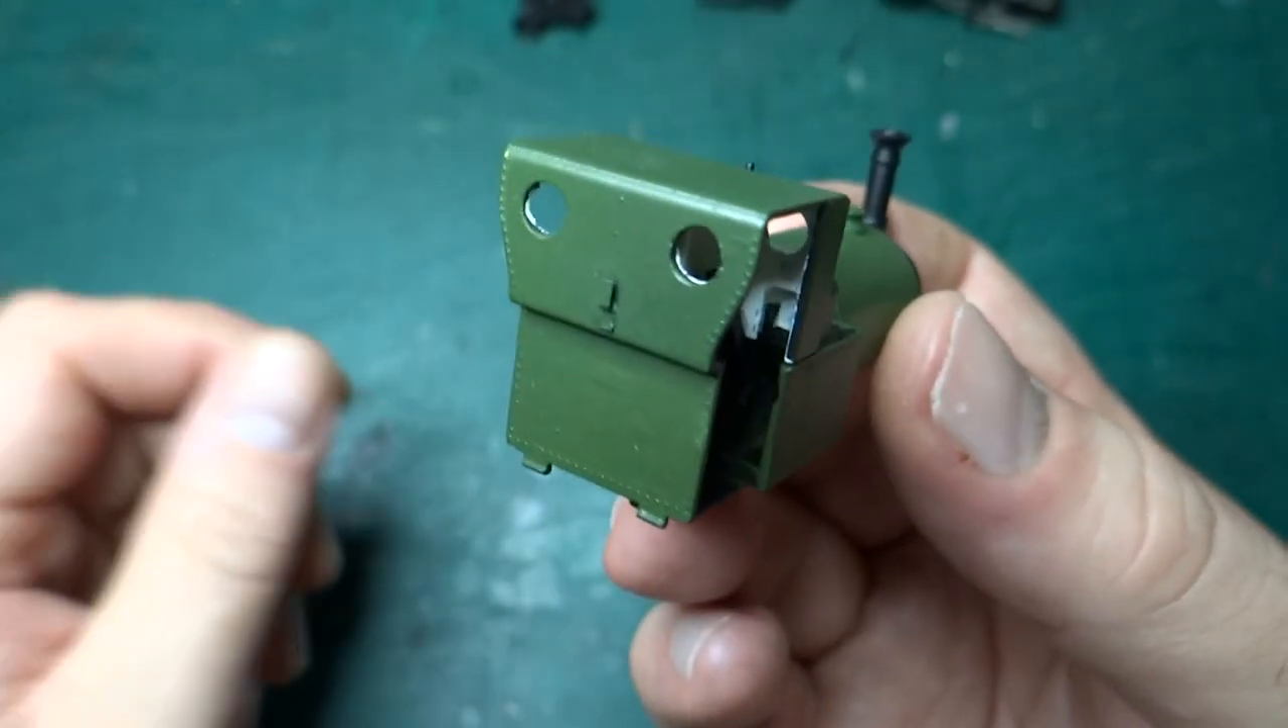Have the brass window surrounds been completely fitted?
No.